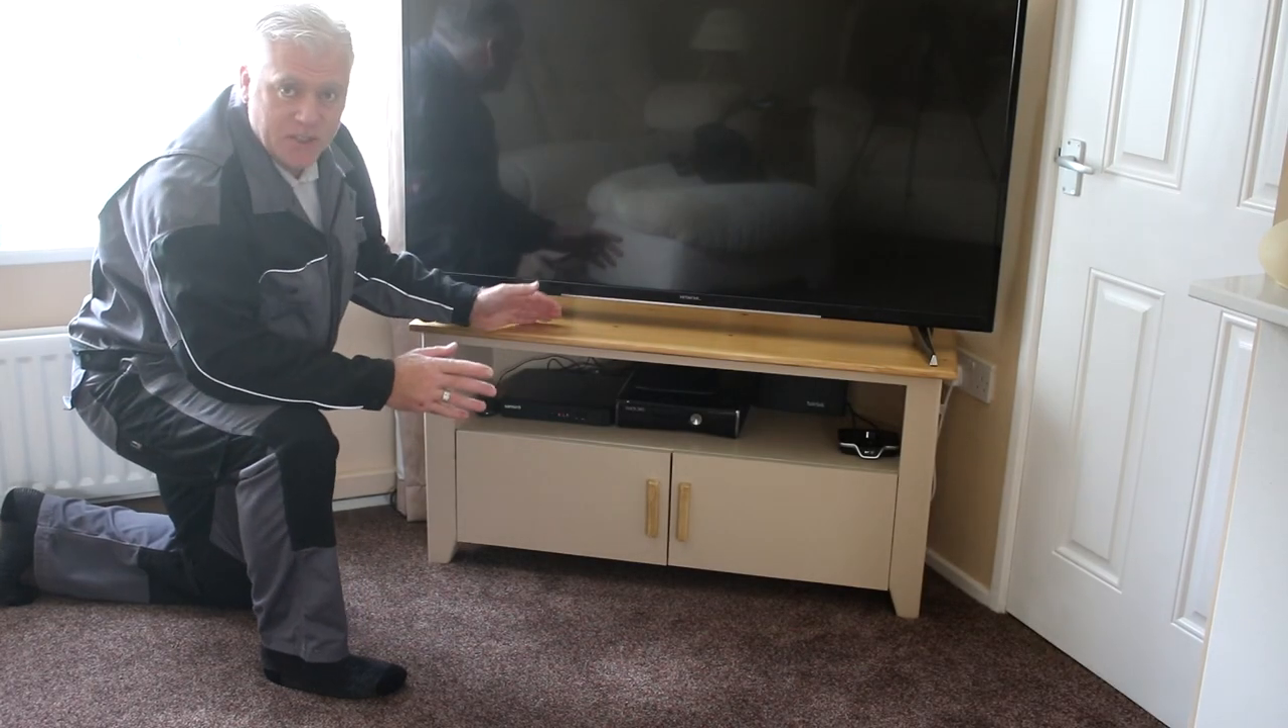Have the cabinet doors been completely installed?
Yes.